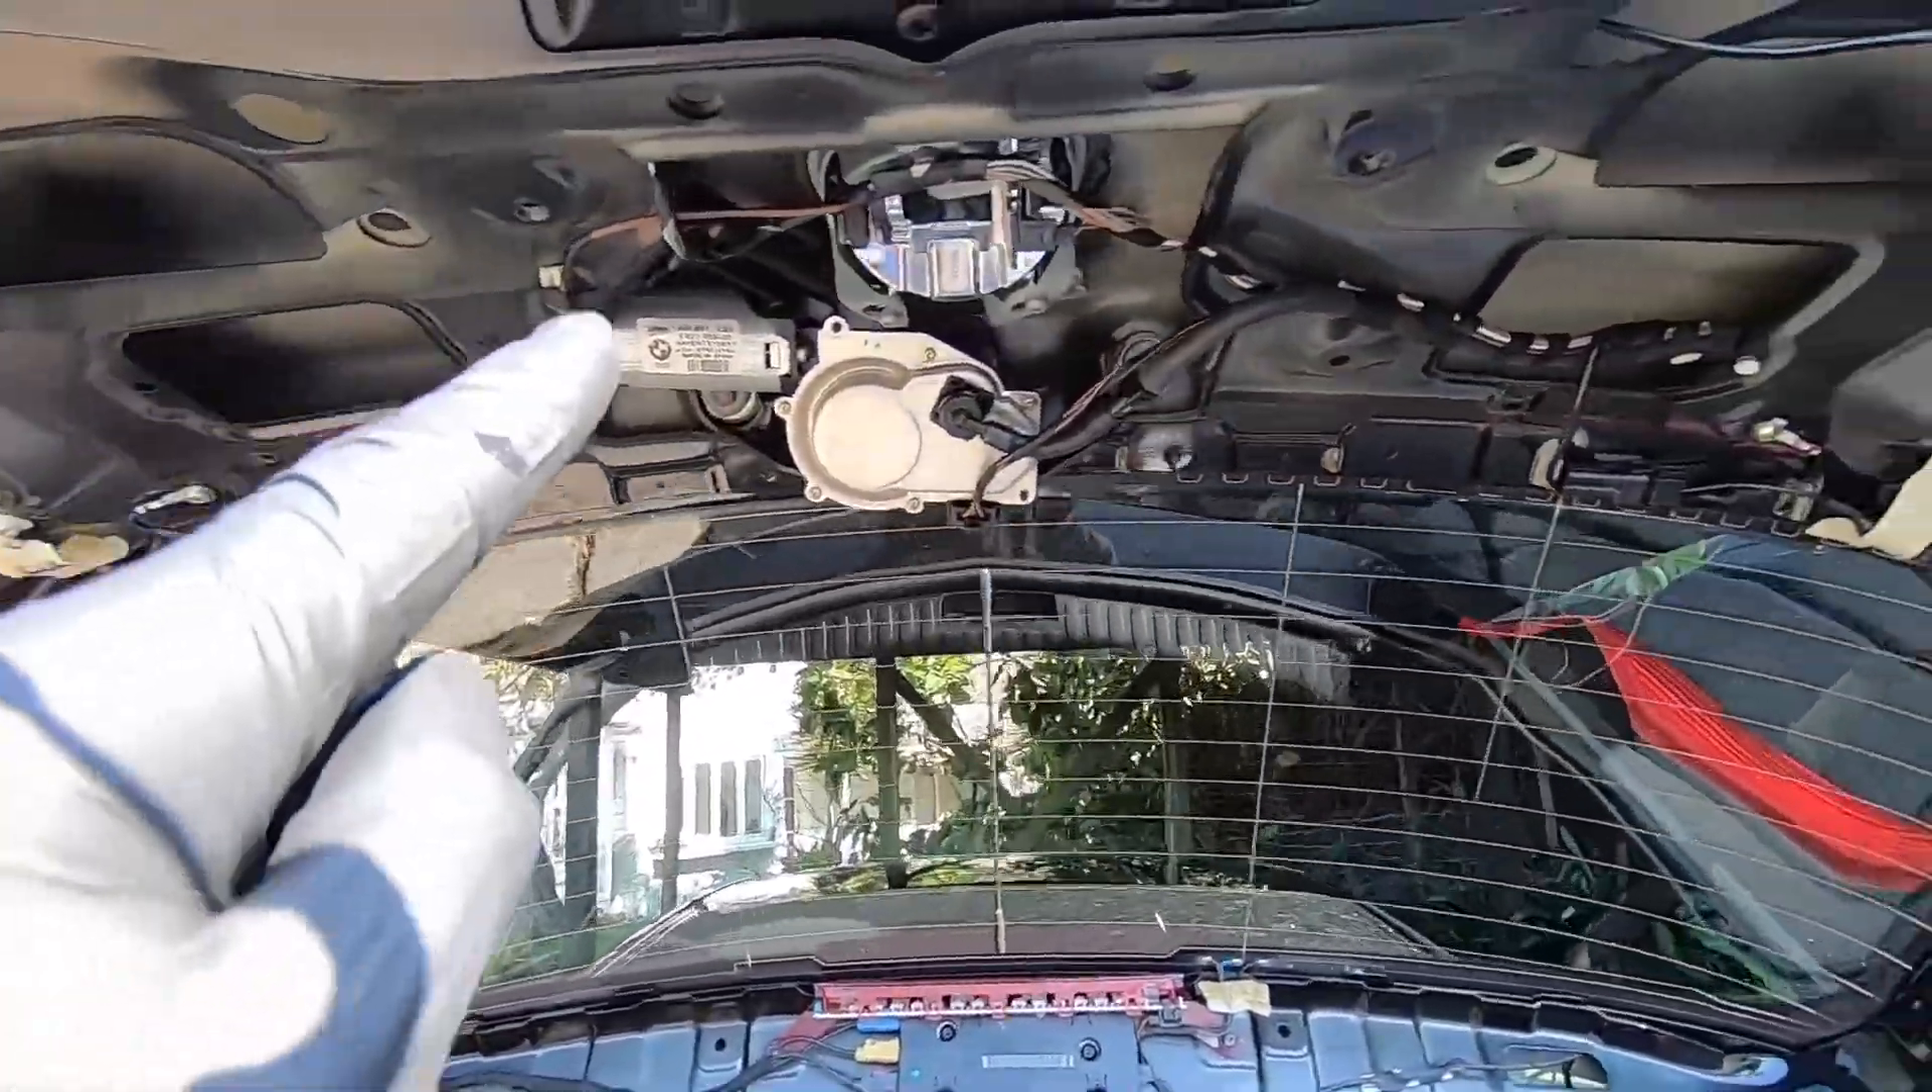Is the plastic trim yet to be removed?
No.